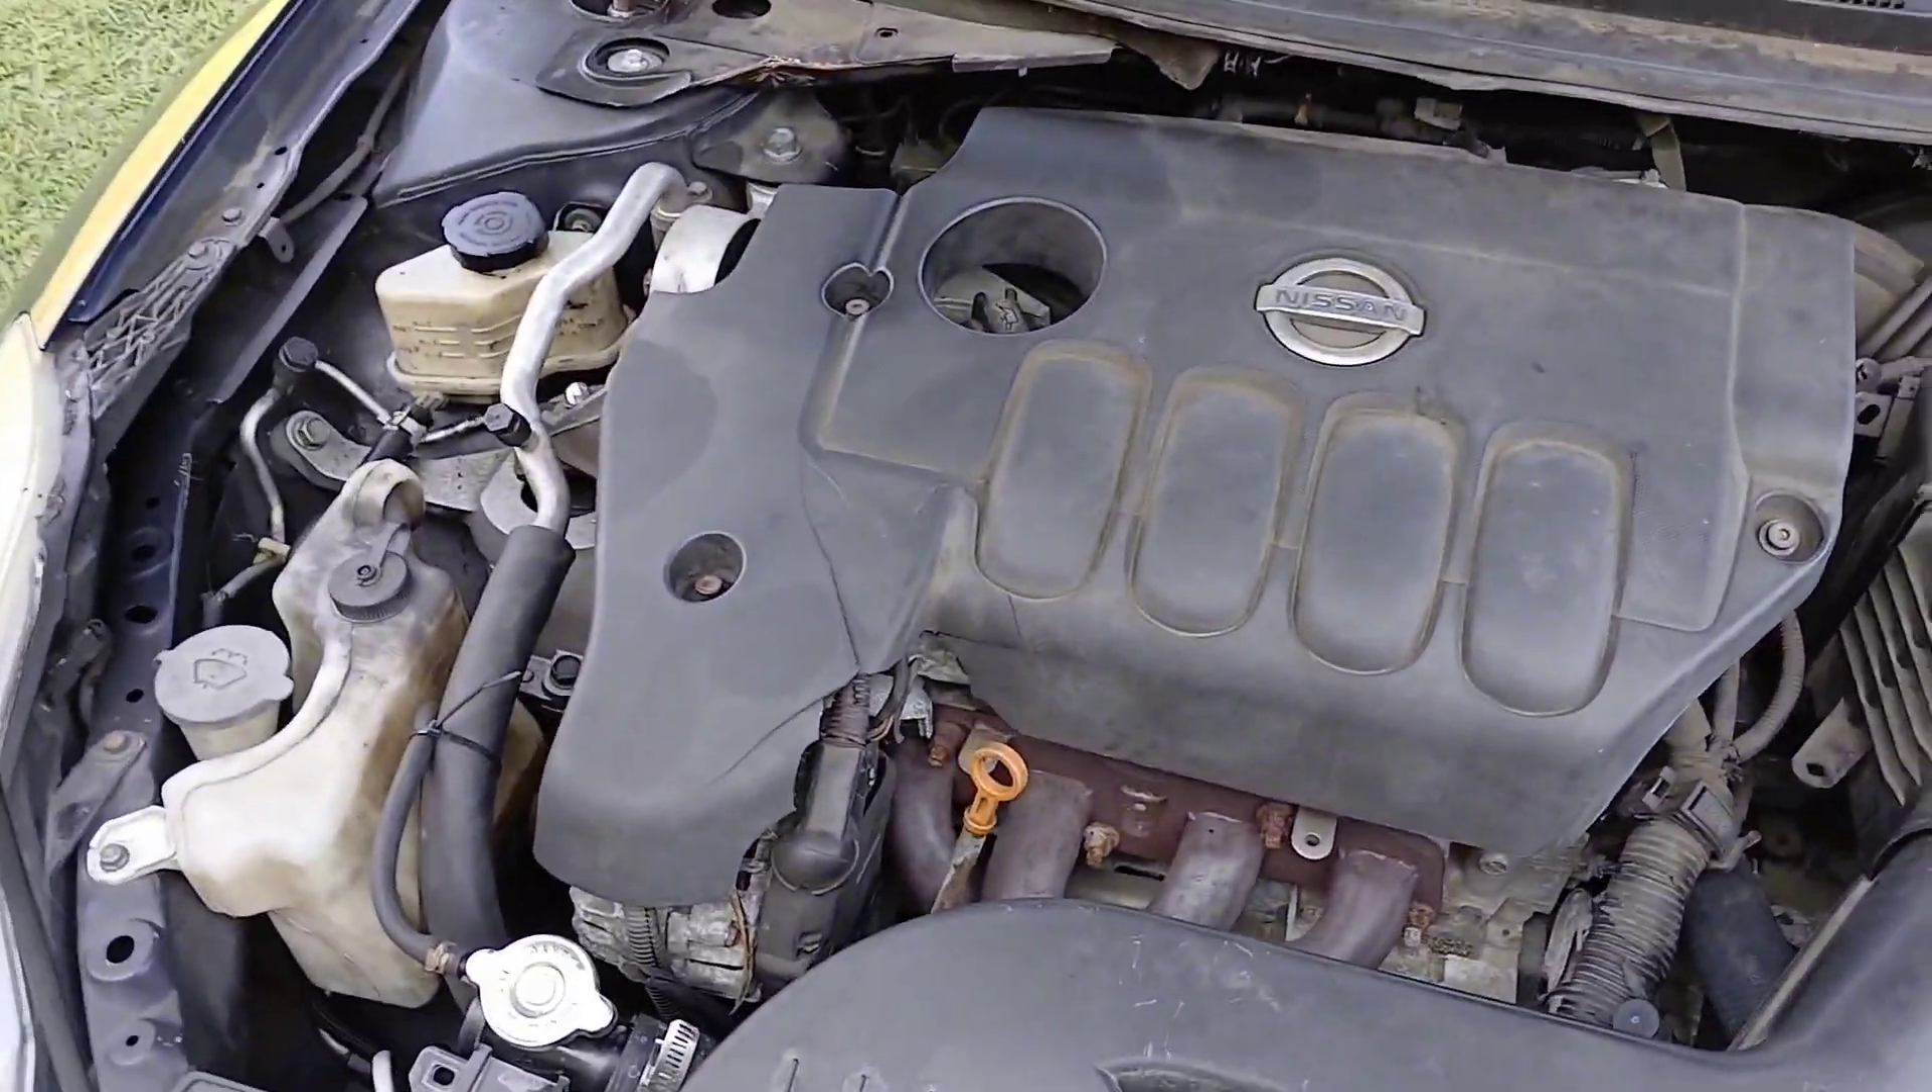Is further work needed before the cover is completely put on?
No.